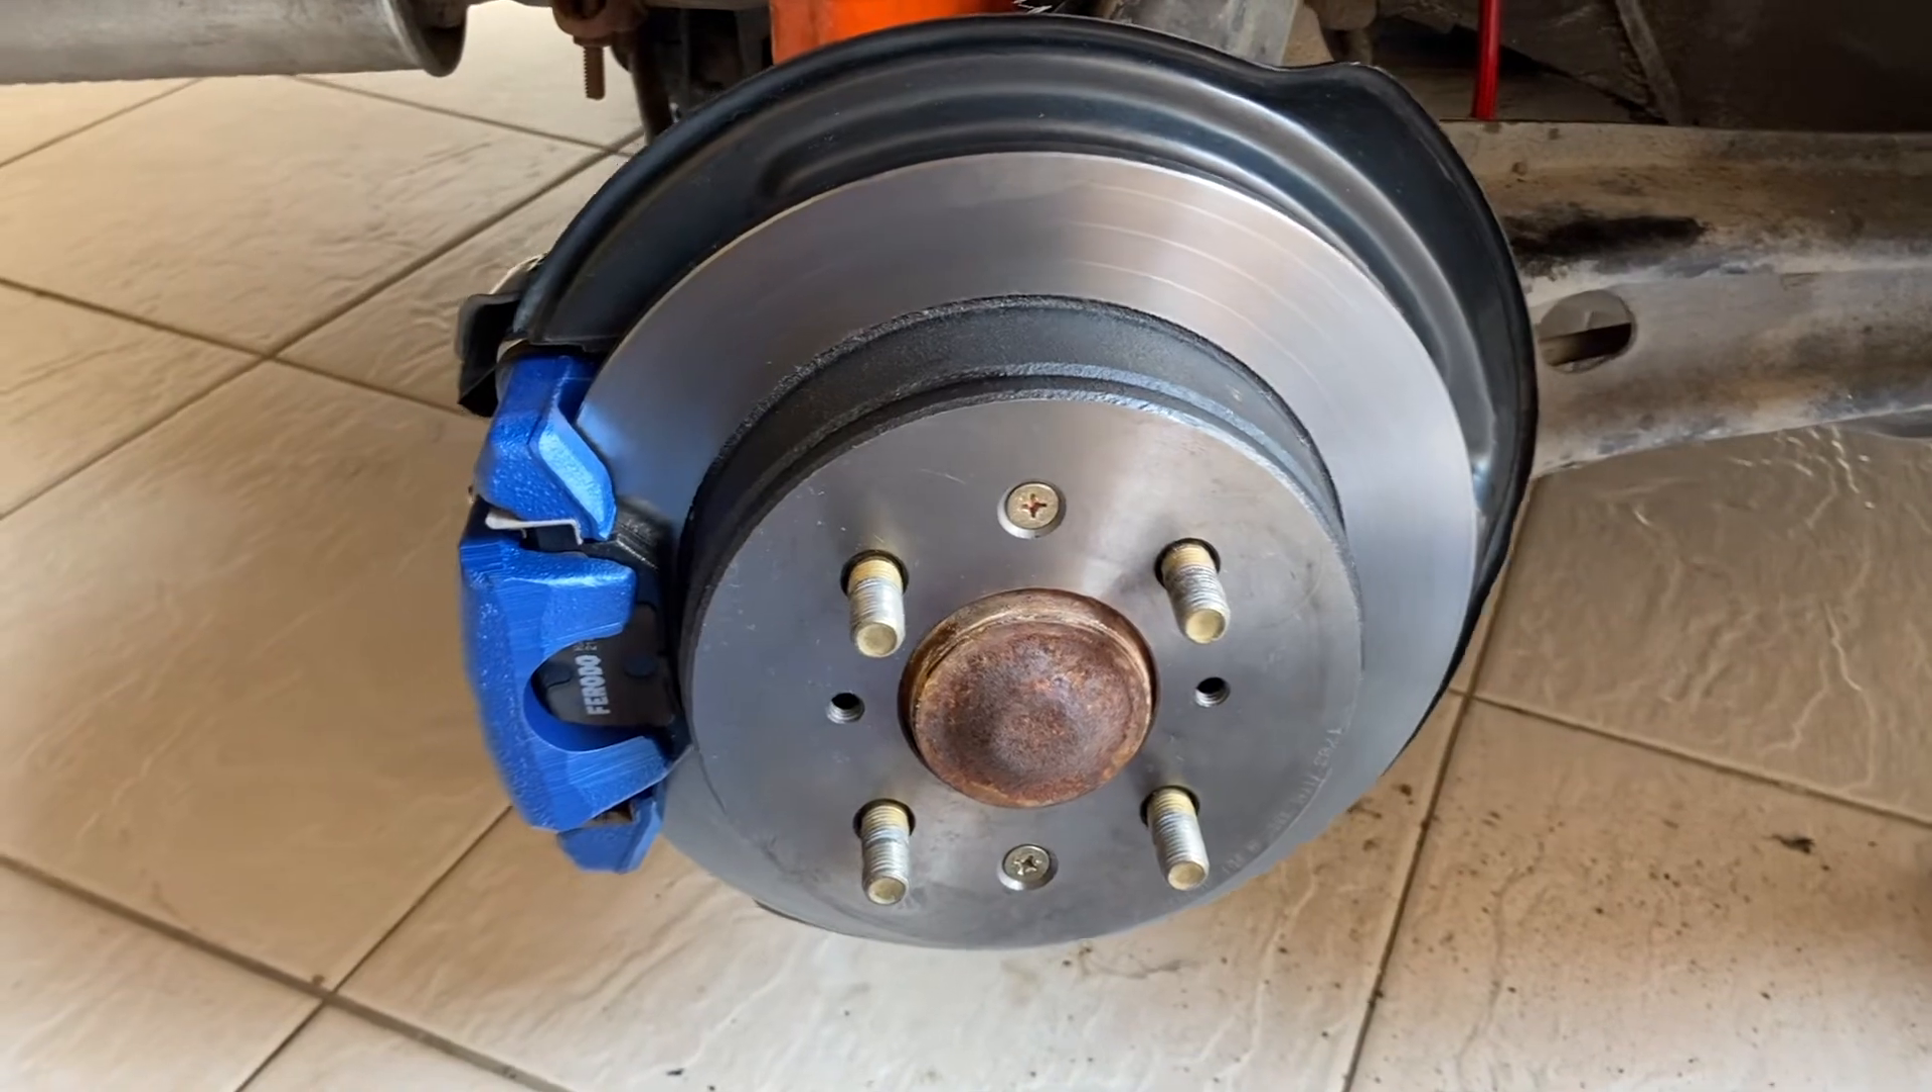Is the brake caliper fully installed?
Yes.